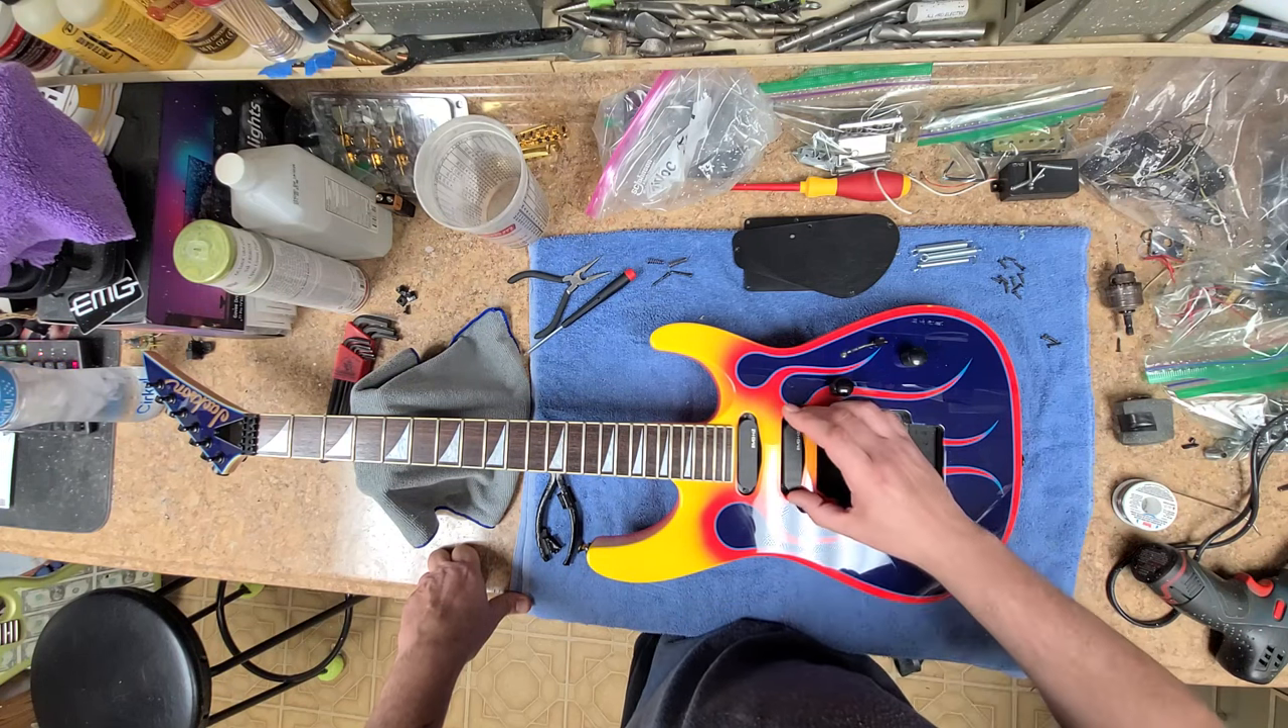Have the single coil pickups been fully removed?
No.